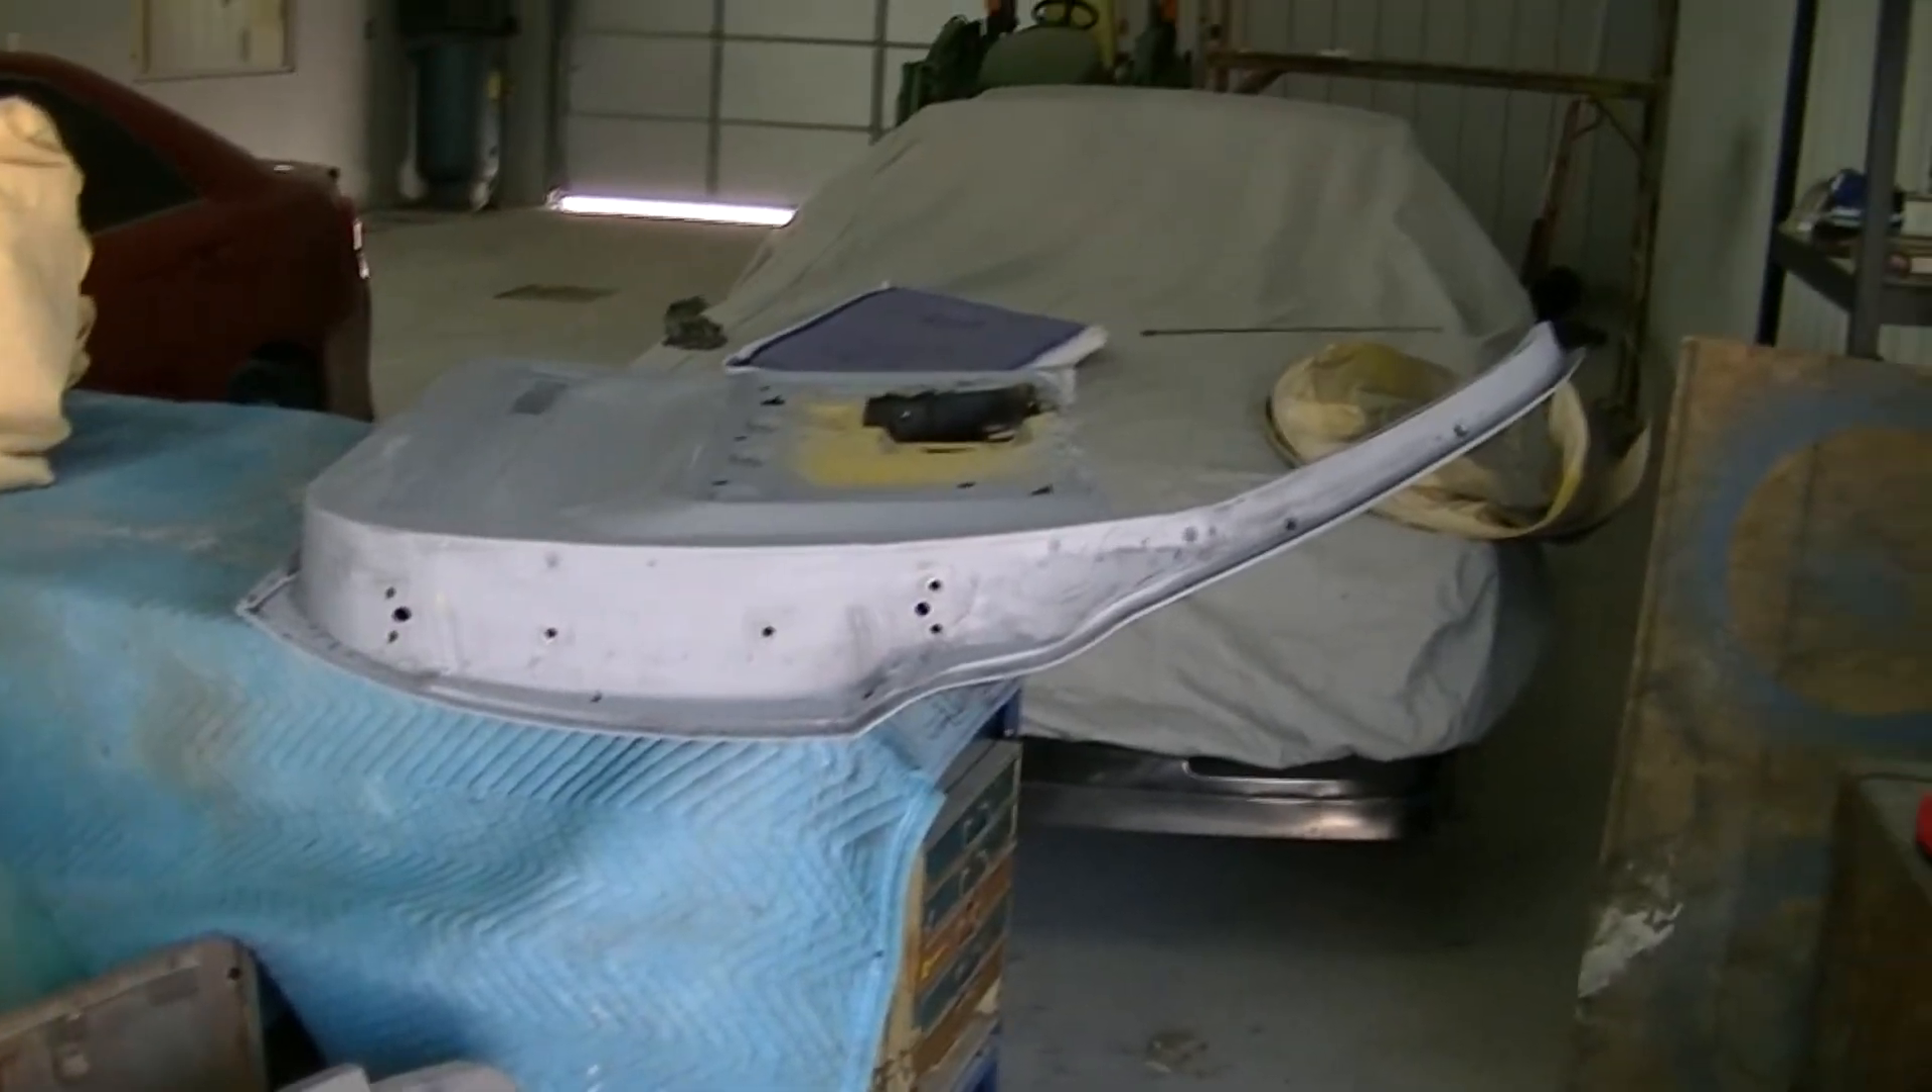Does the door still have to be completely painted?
Yes.